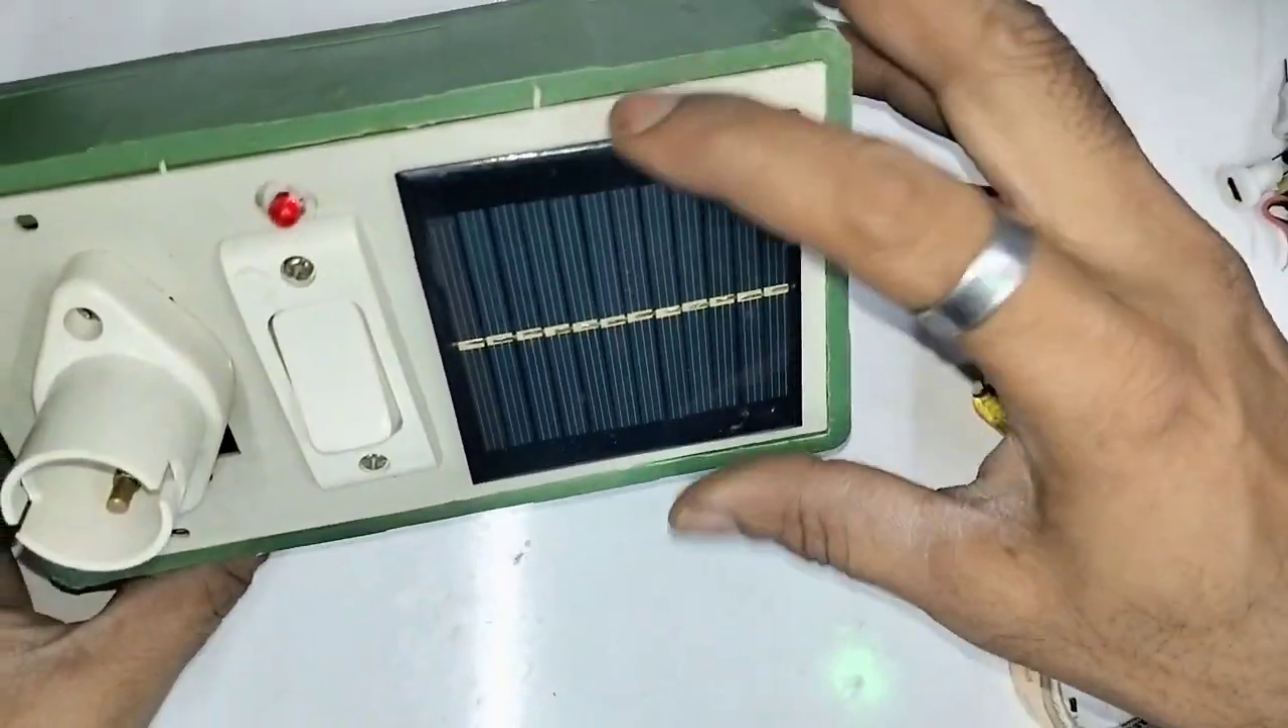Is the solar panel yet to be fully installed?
No.